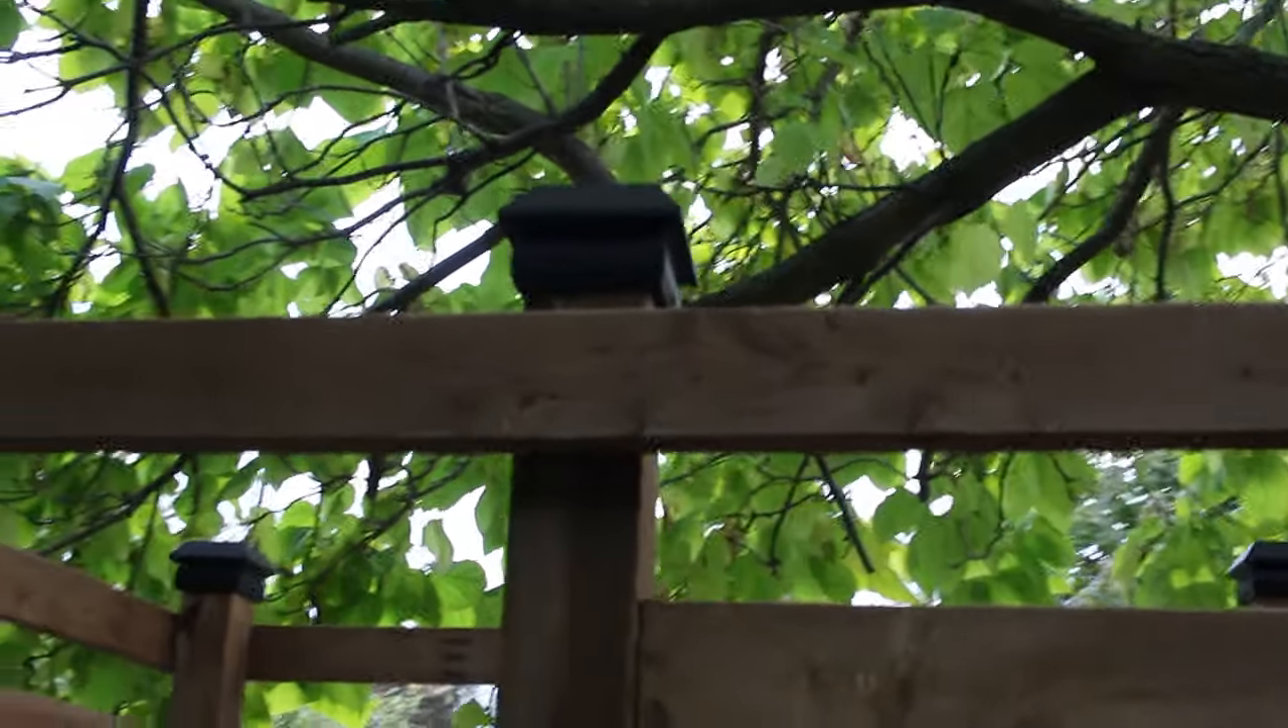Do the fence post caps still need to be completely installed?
No.